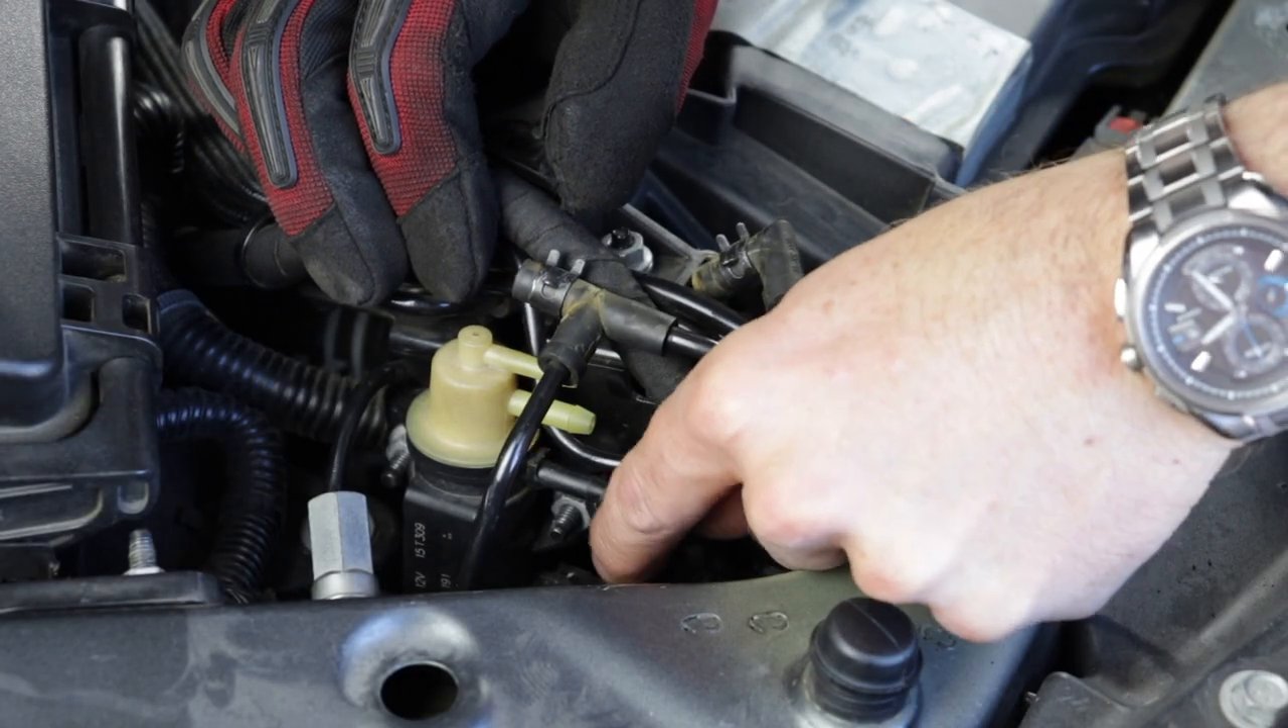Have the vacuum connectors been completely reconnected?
No.